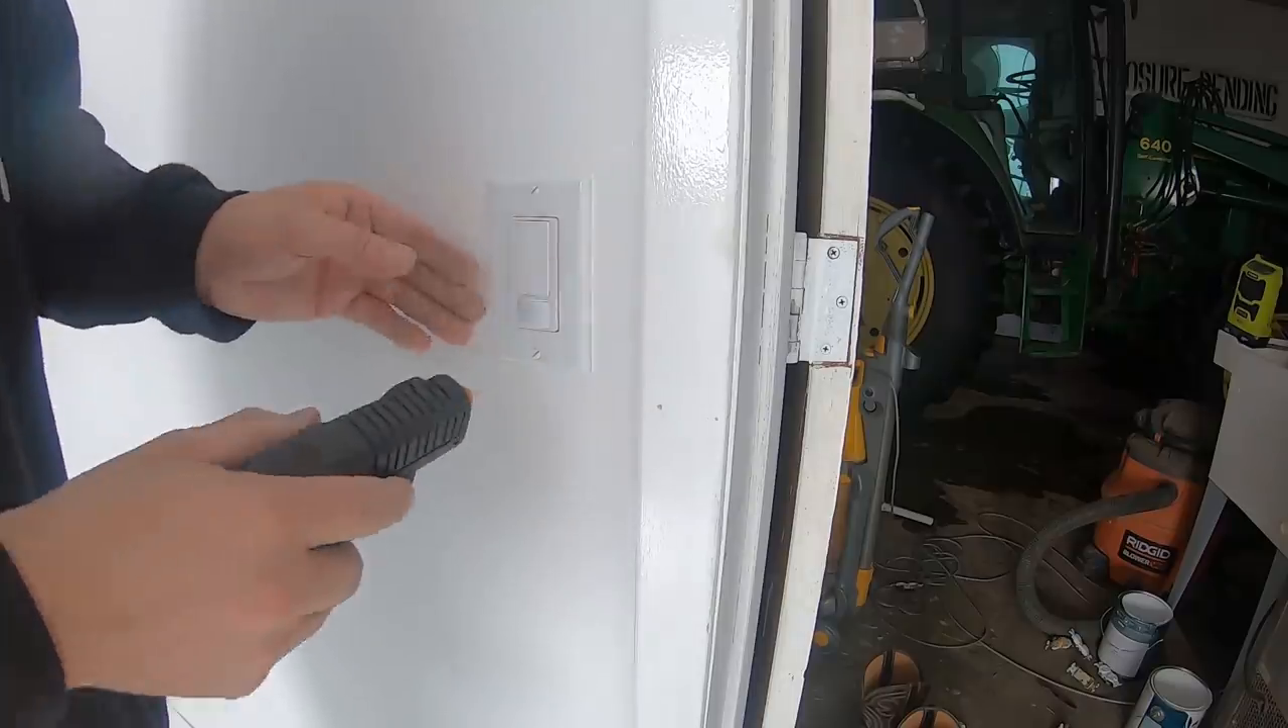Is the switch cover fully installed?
Yes.